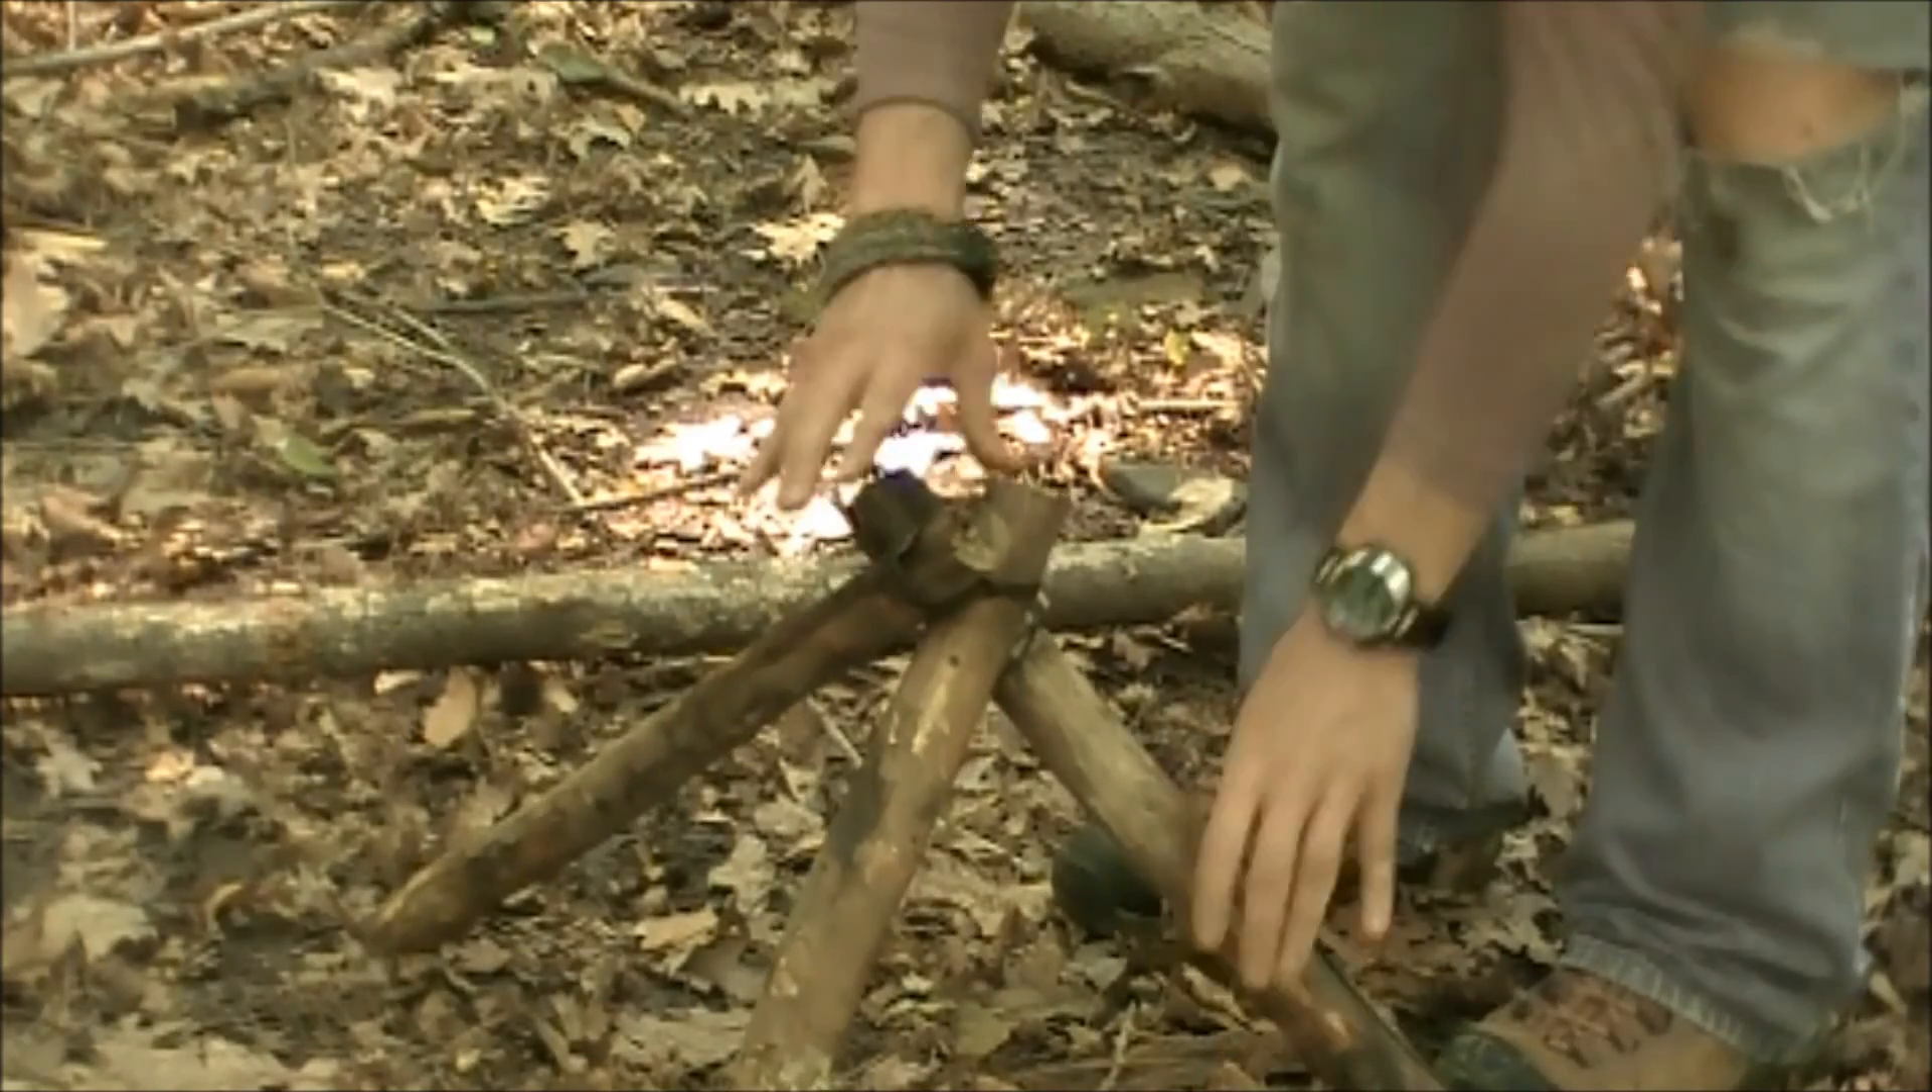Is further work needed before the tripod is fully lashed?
No.